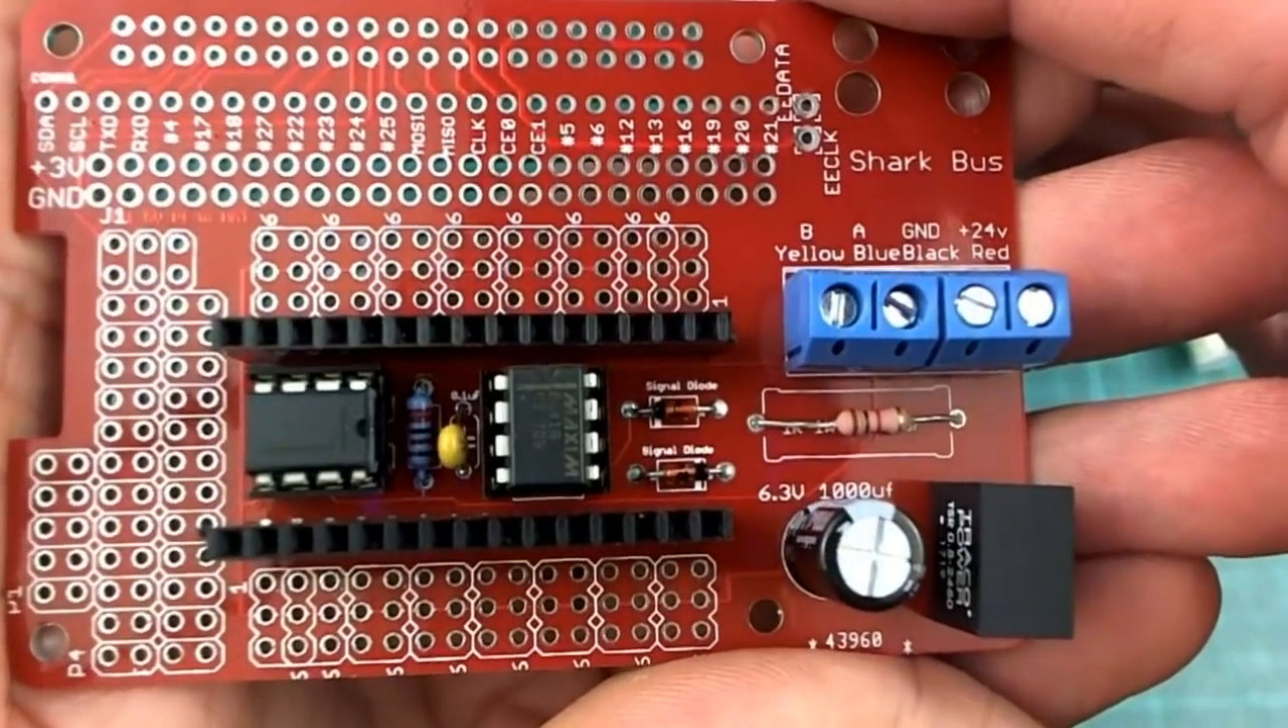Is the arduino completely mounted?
No.